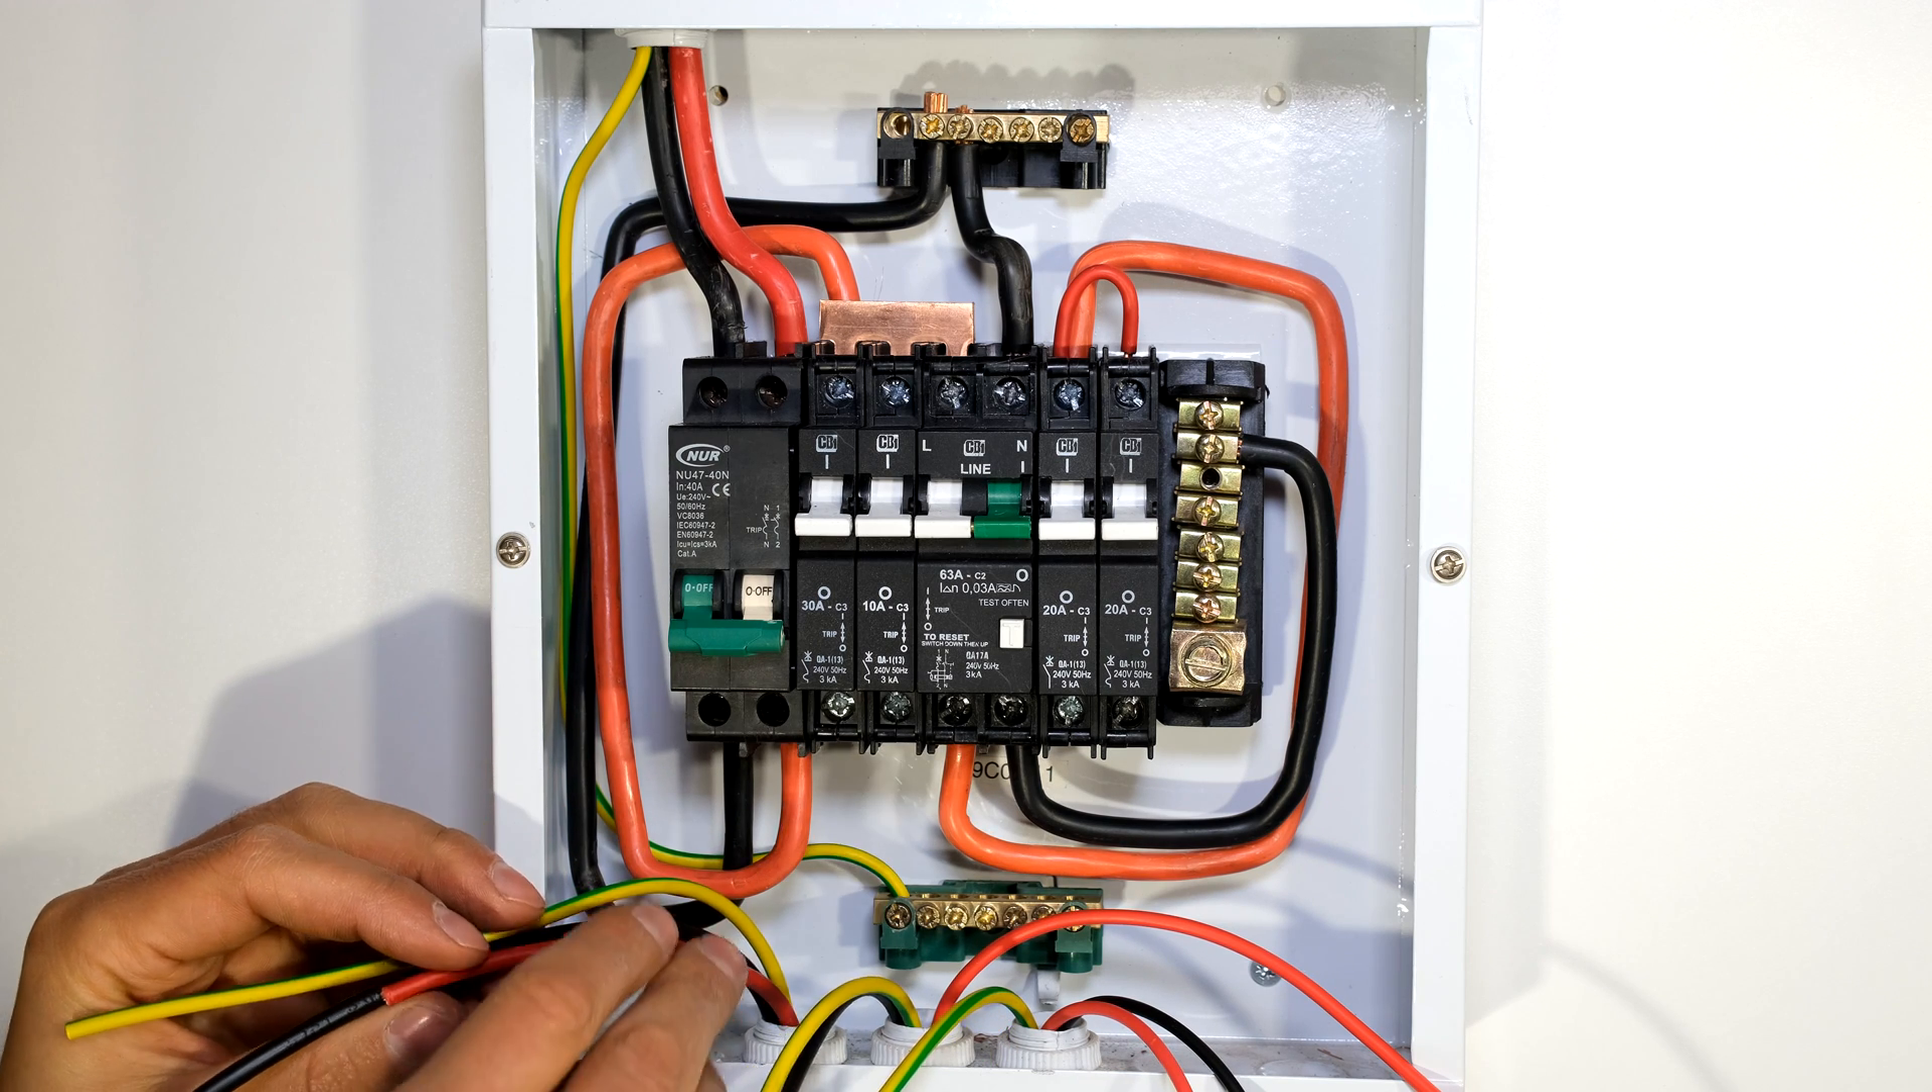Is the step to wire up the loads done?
No.